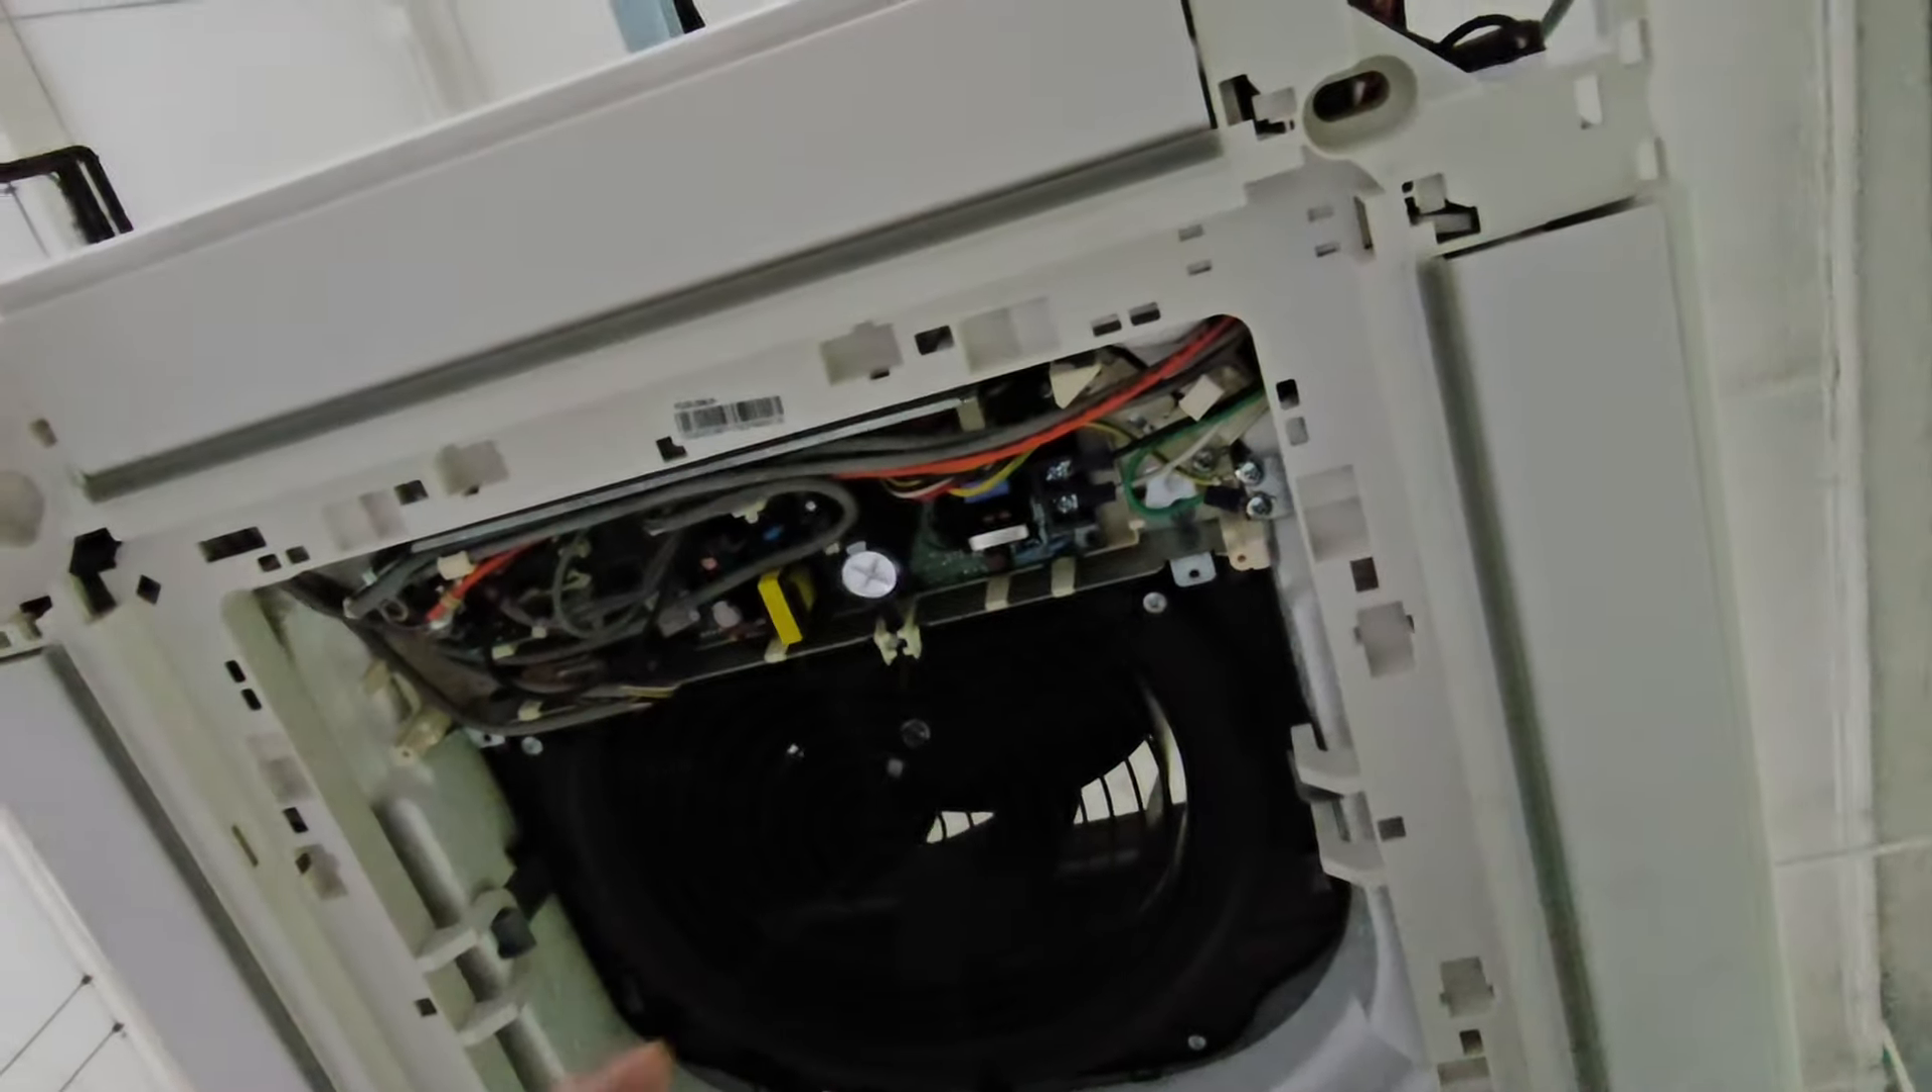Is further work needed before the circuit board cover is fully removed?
No.